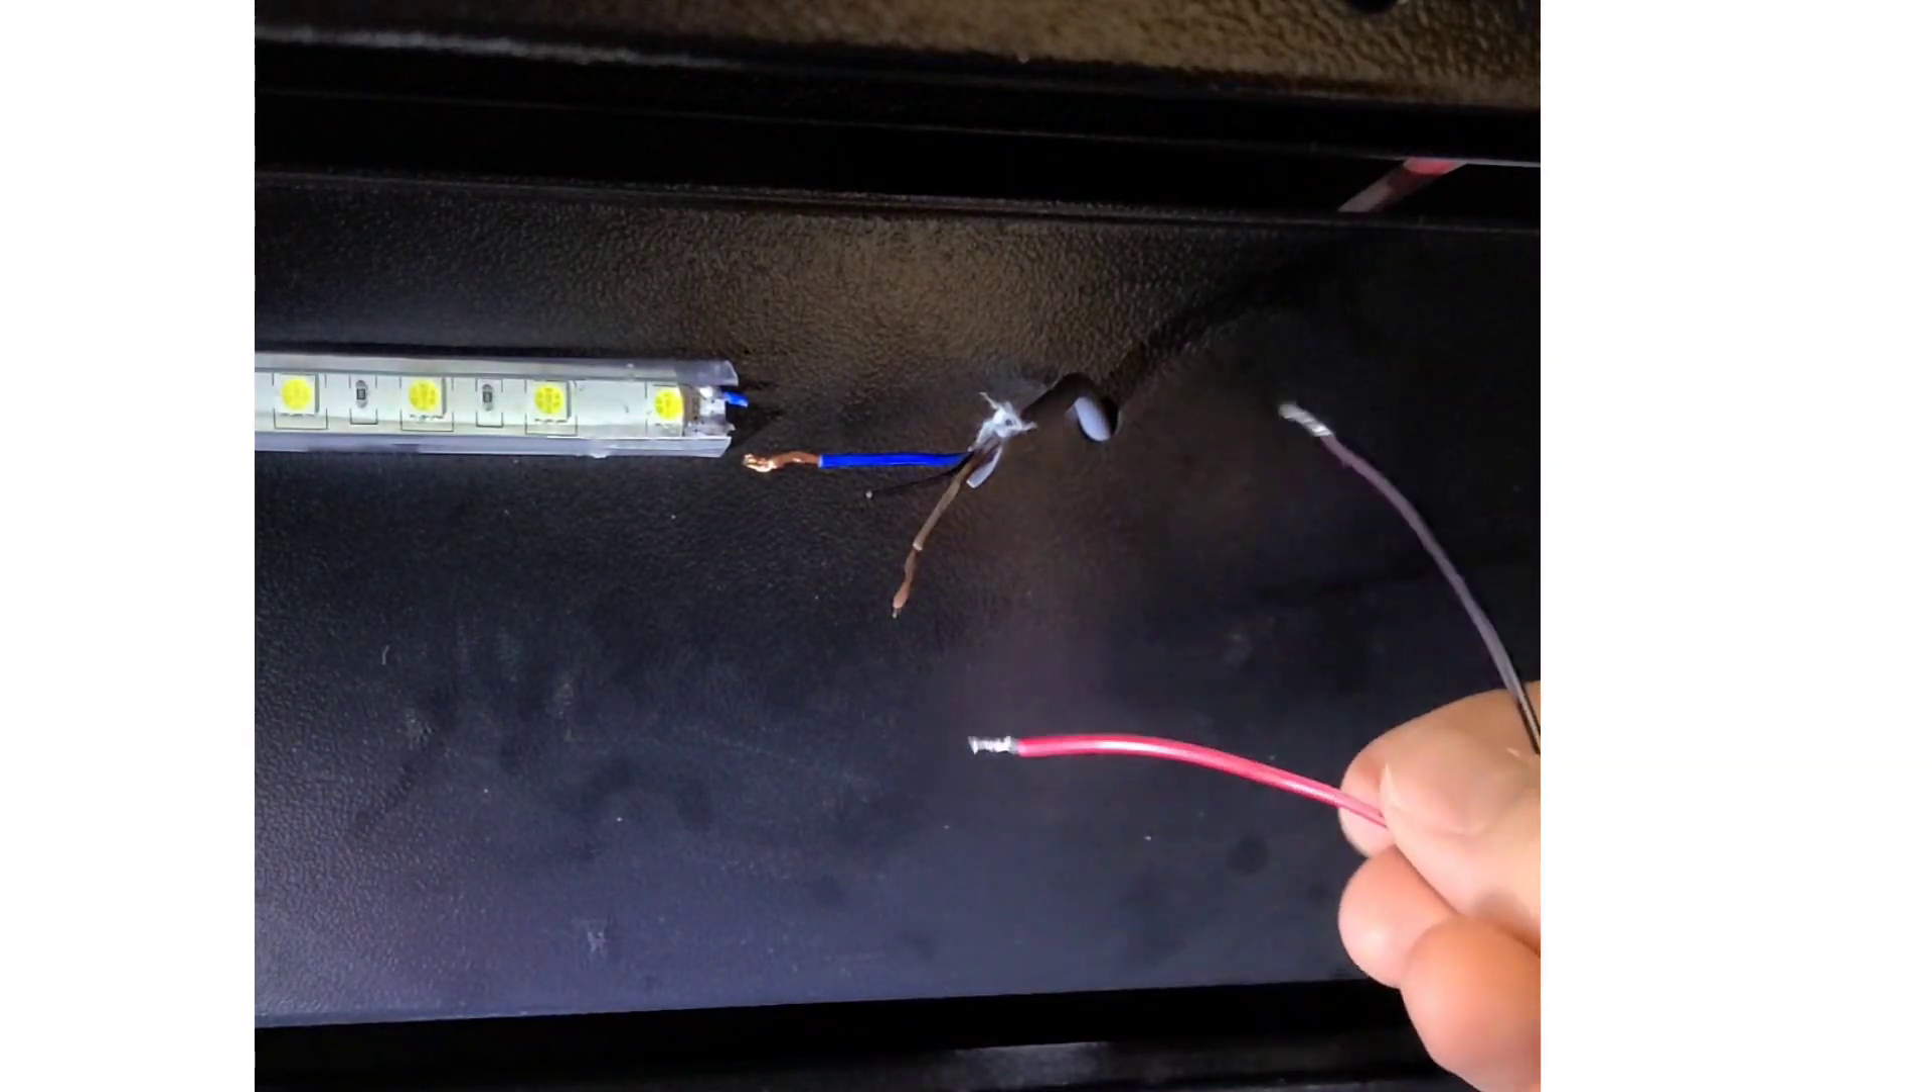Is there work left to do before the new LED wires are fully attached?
Yes.